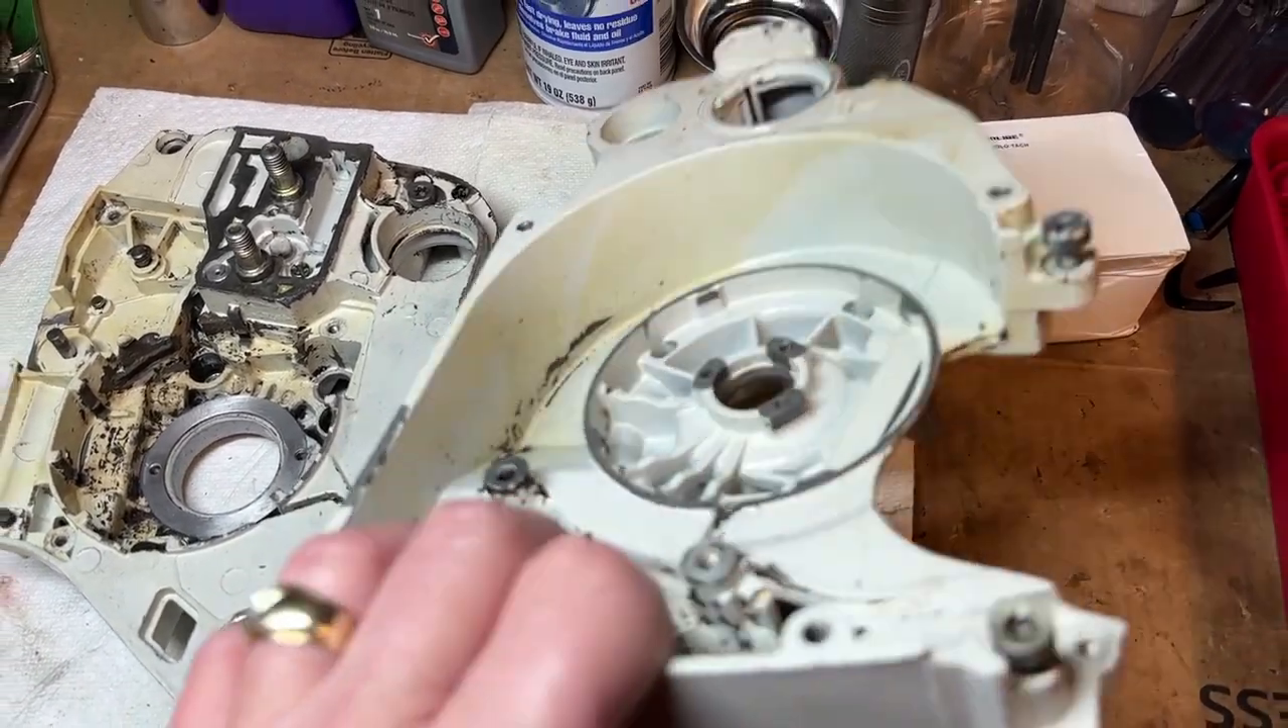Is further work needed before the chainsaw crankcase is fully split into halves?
No.